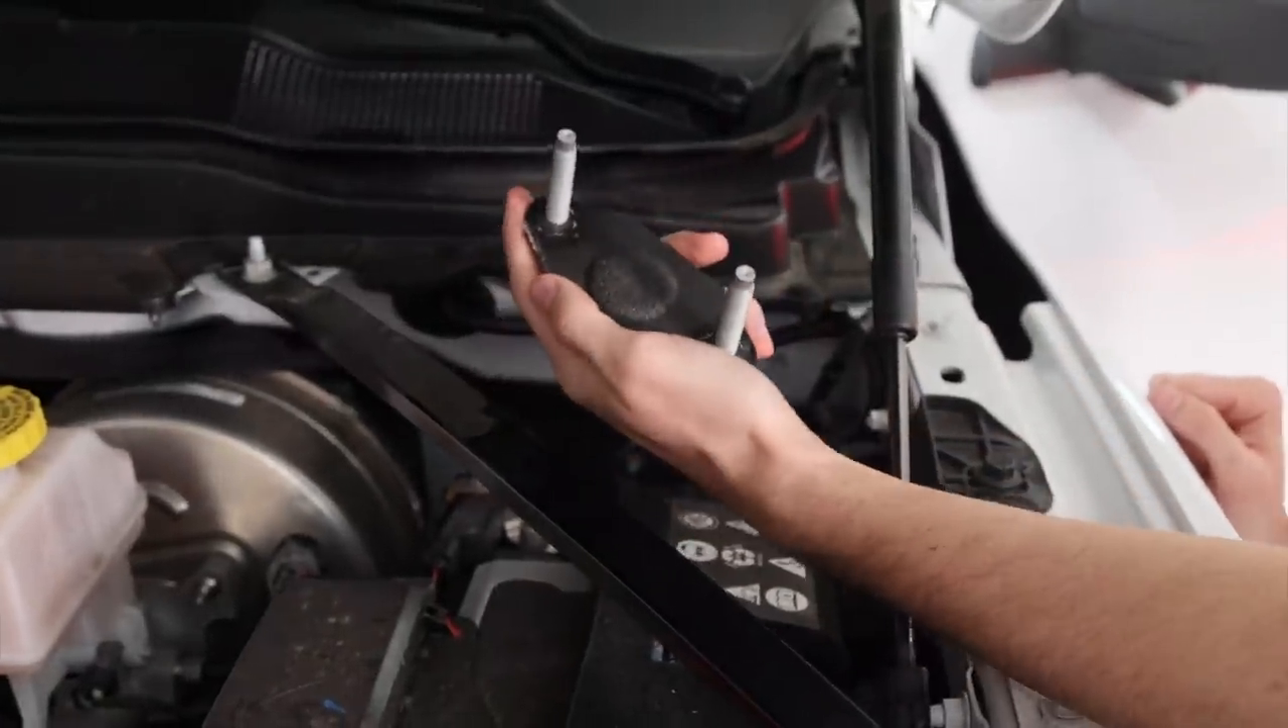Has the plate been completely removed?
Yes.